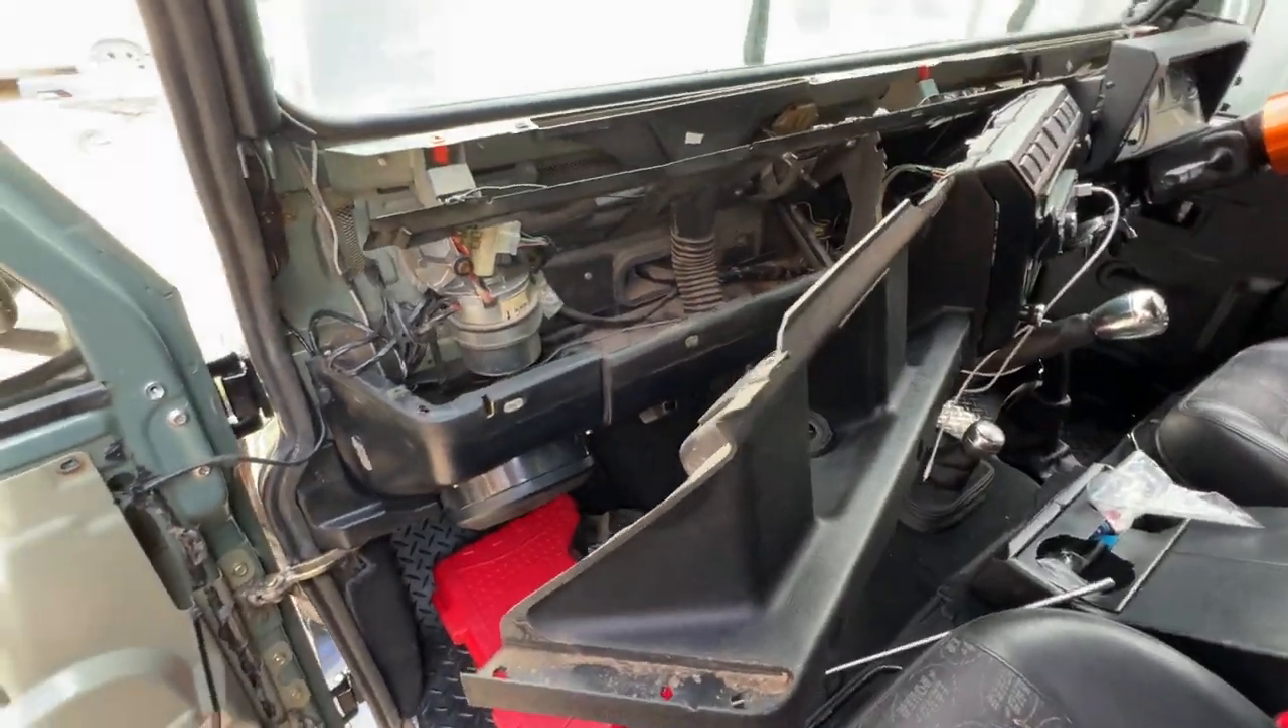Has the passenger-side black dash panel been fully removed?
No.